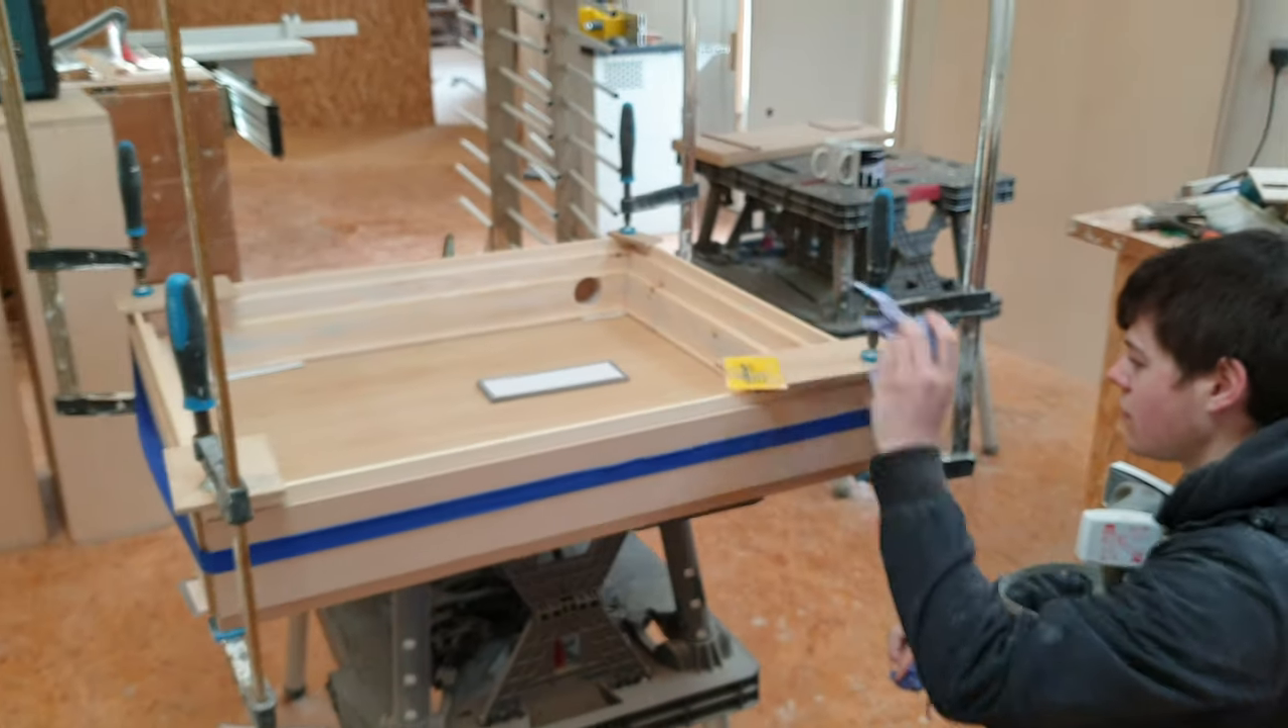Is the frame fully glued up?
Yes.